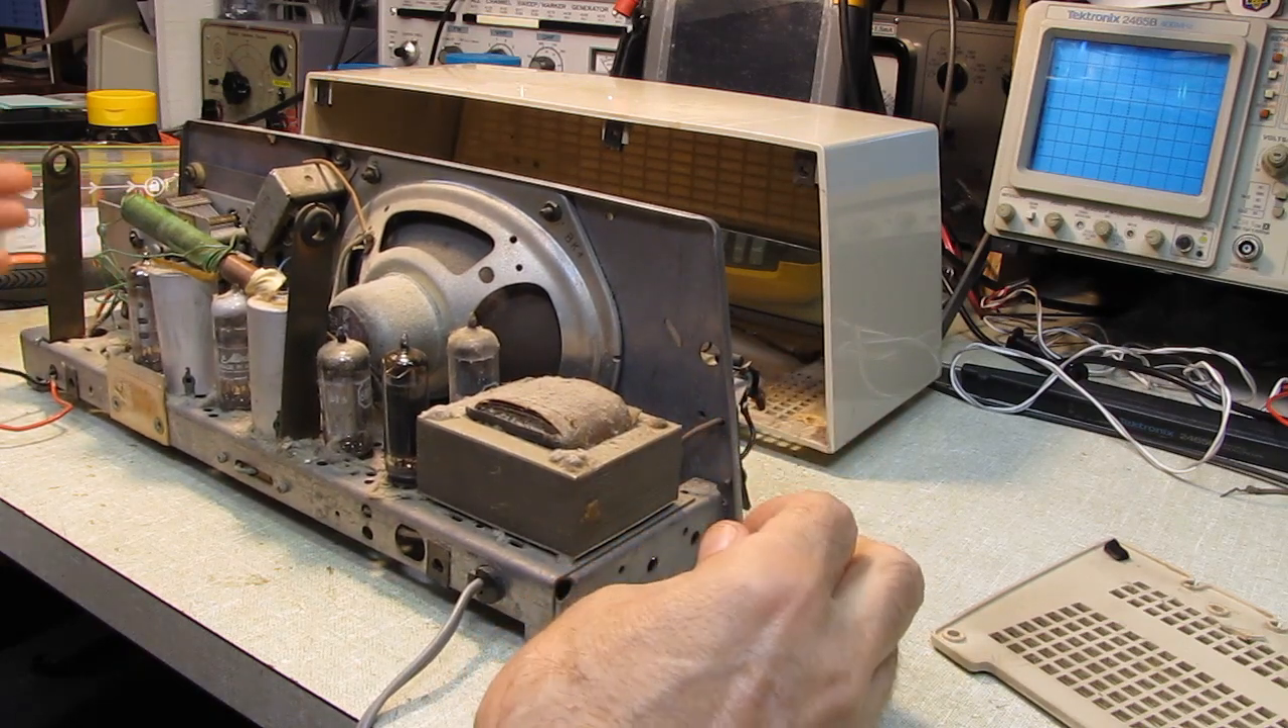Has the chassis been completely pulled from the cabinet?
Yes.